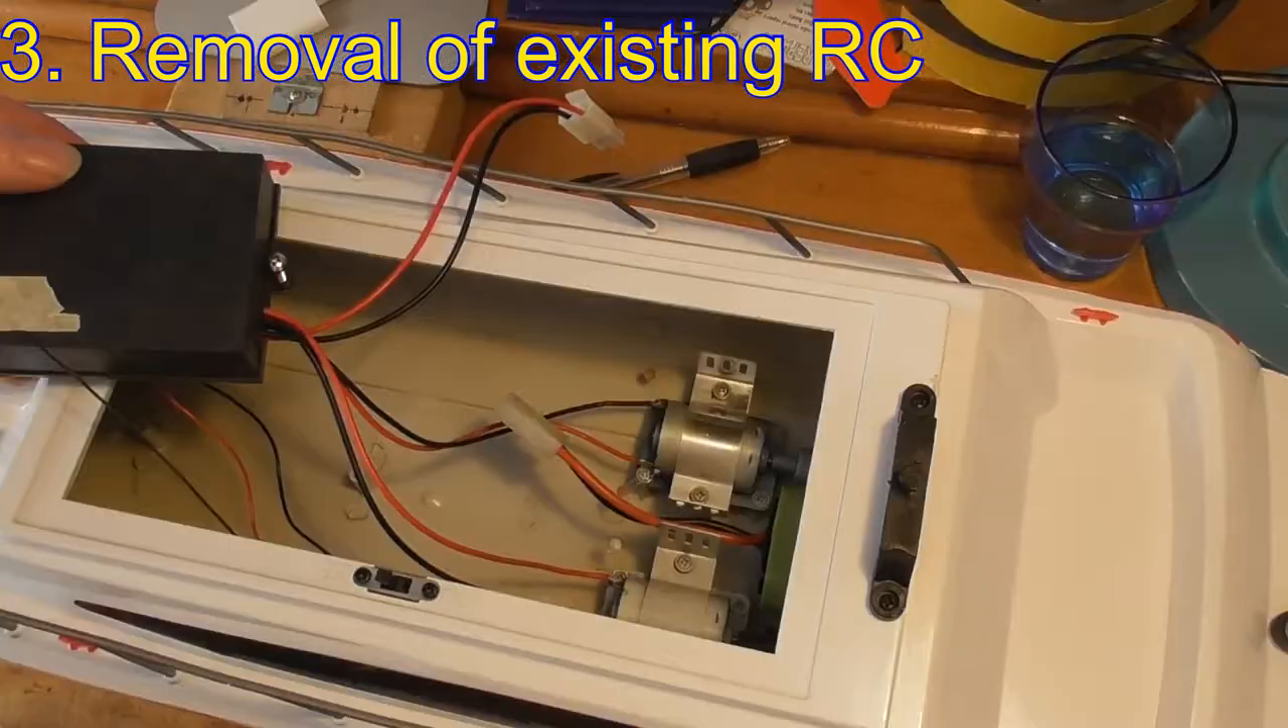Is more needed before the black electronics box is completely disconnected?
Yes.